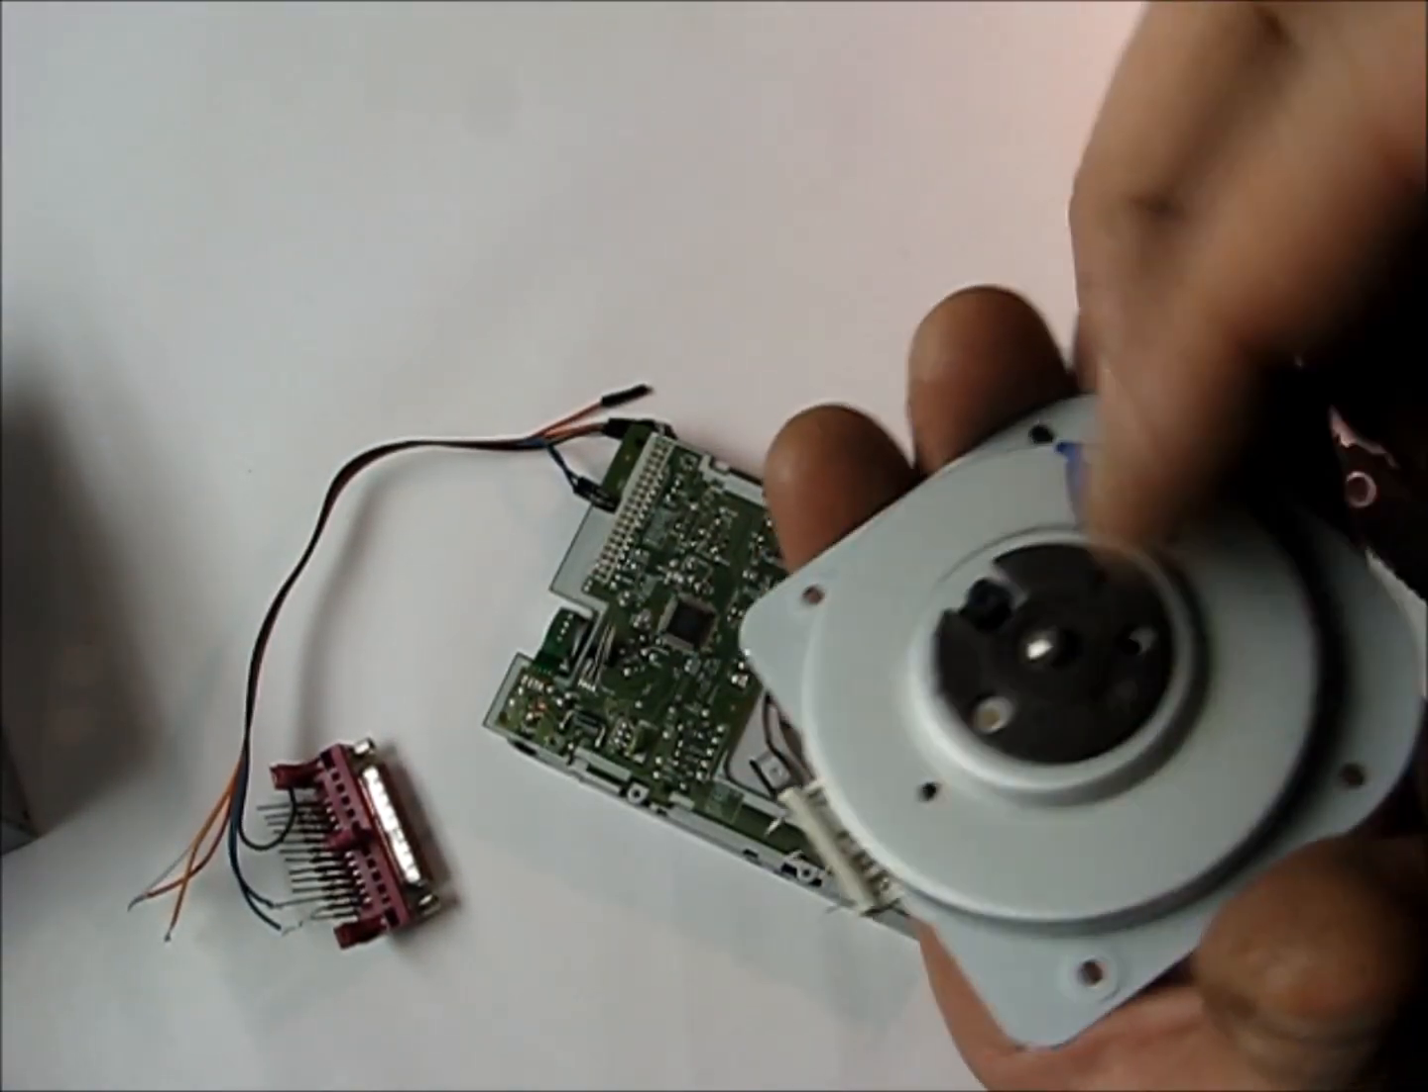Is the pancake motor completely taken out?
Yes.